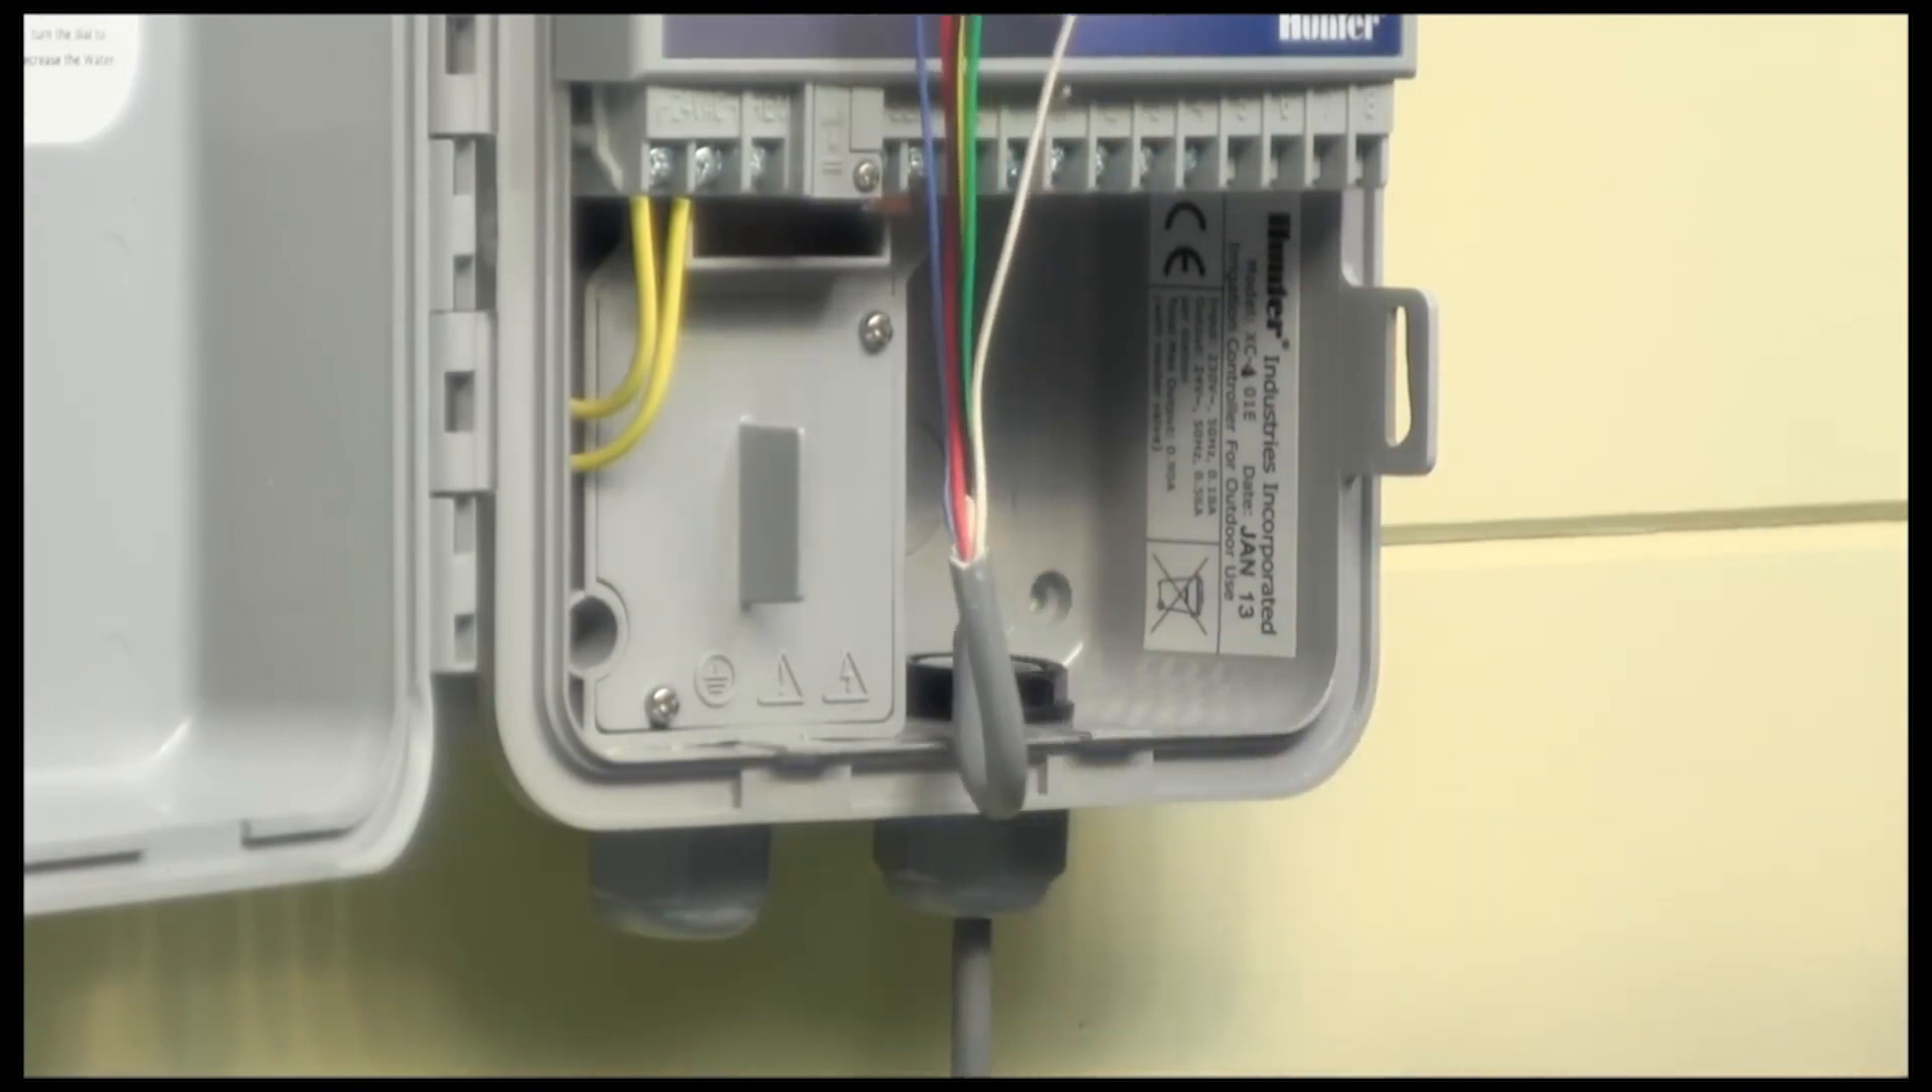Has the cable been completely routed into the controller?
Yes.